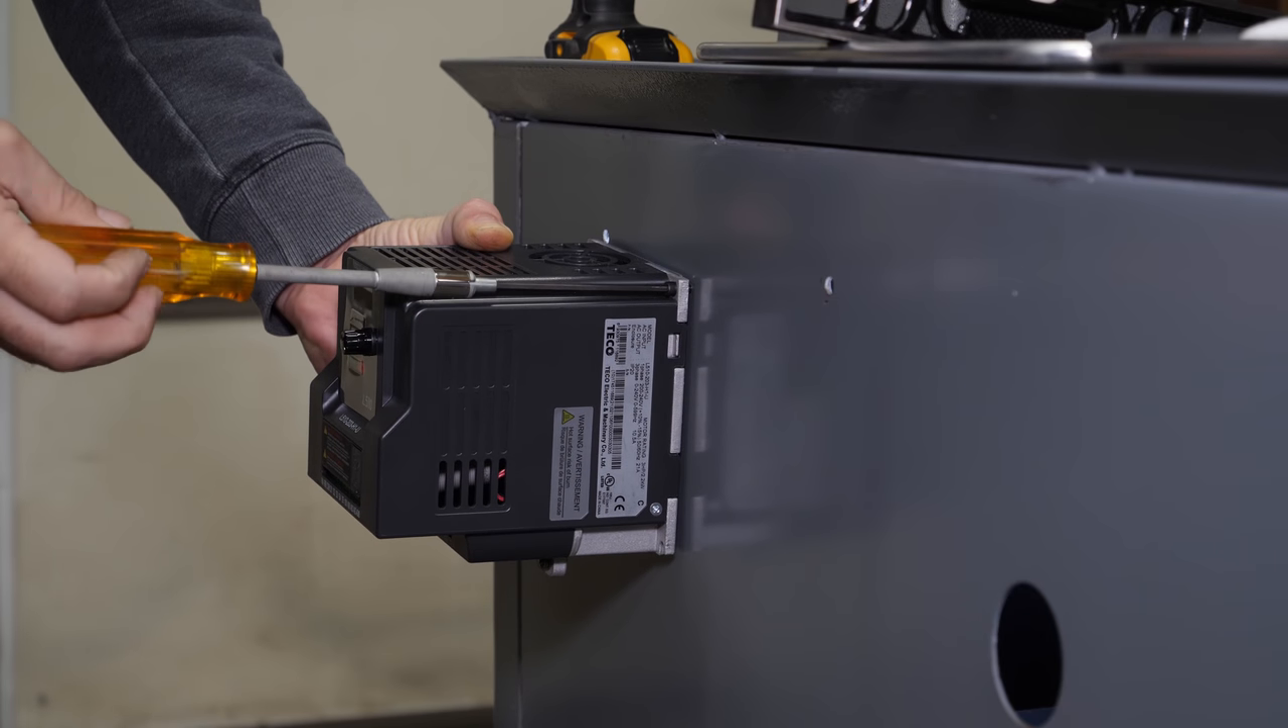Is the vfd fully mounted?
No.